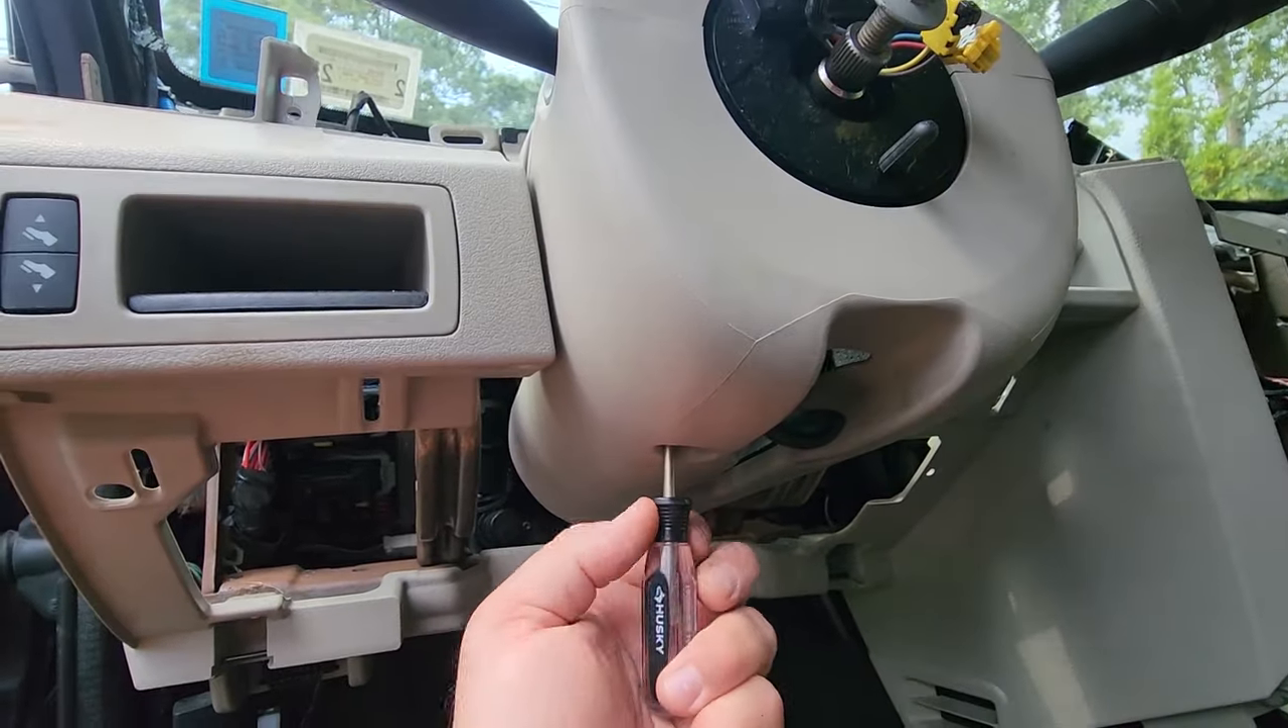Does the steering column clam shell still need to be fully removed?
Yes.